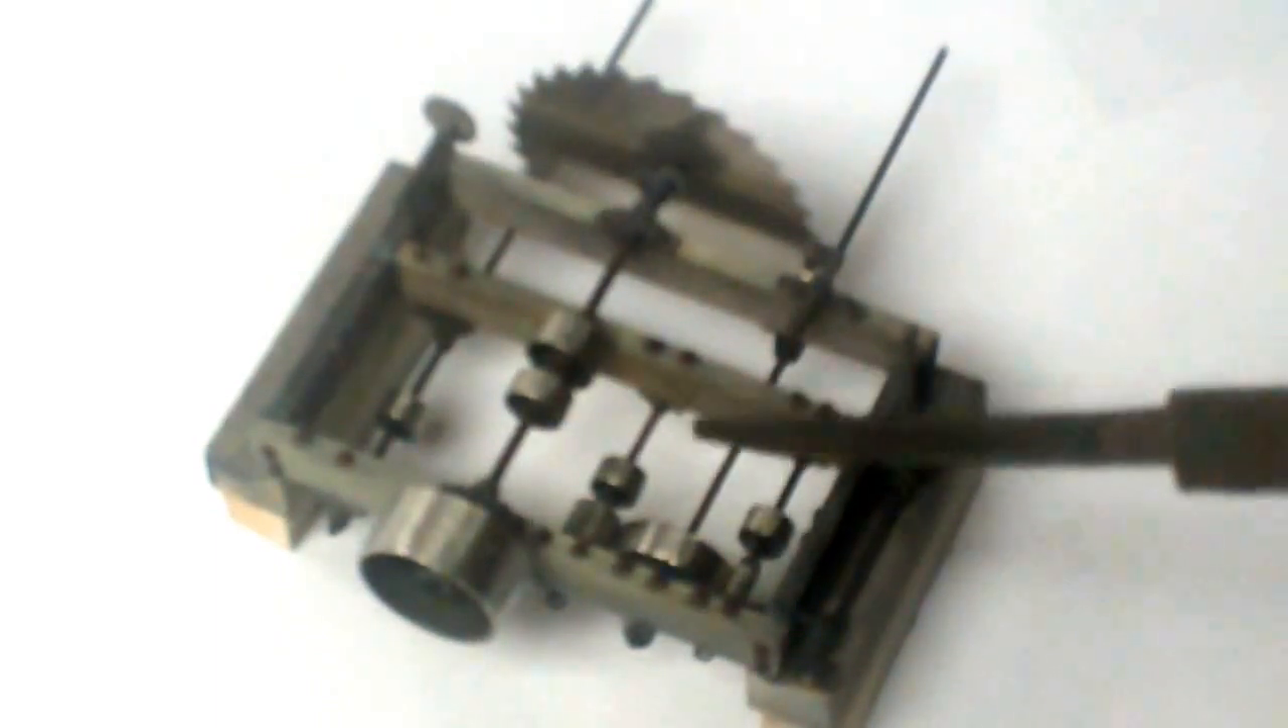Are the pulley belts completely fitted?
No.